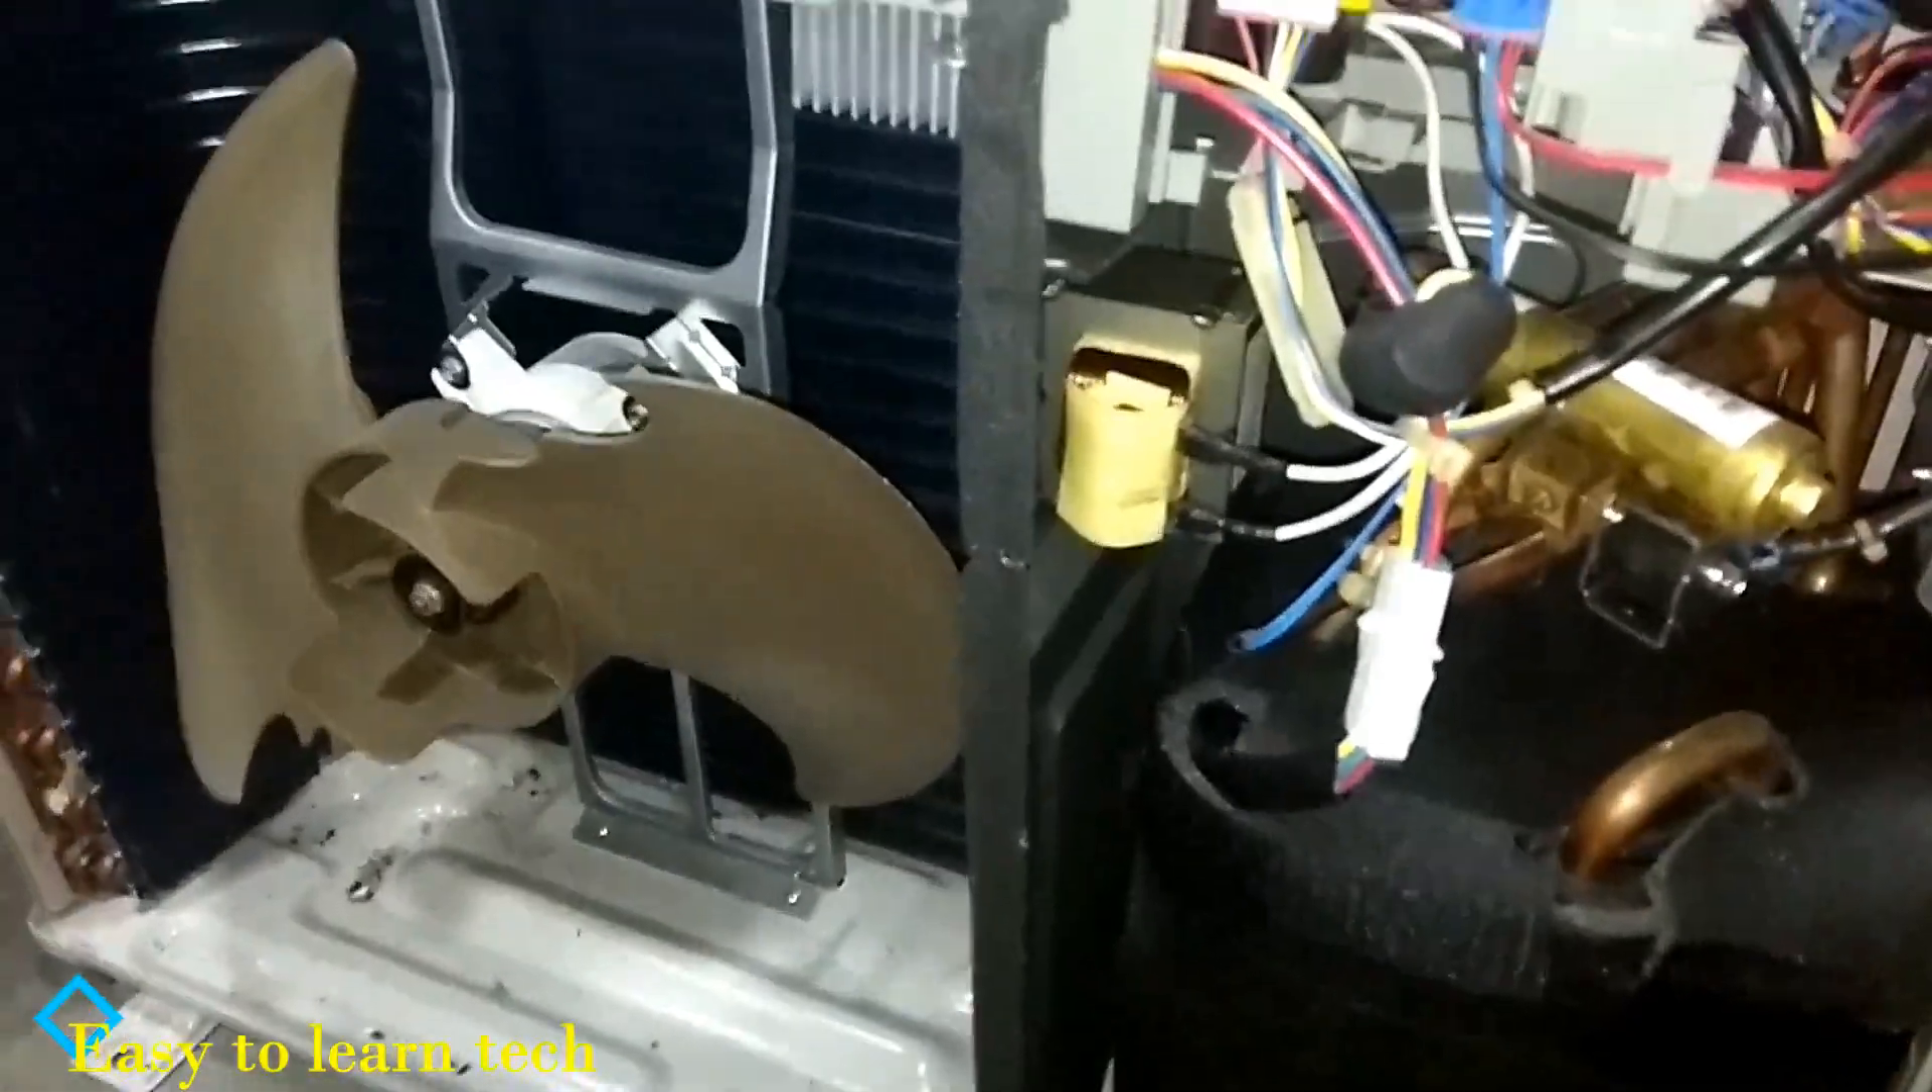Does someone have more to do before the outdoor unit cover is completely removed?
No.